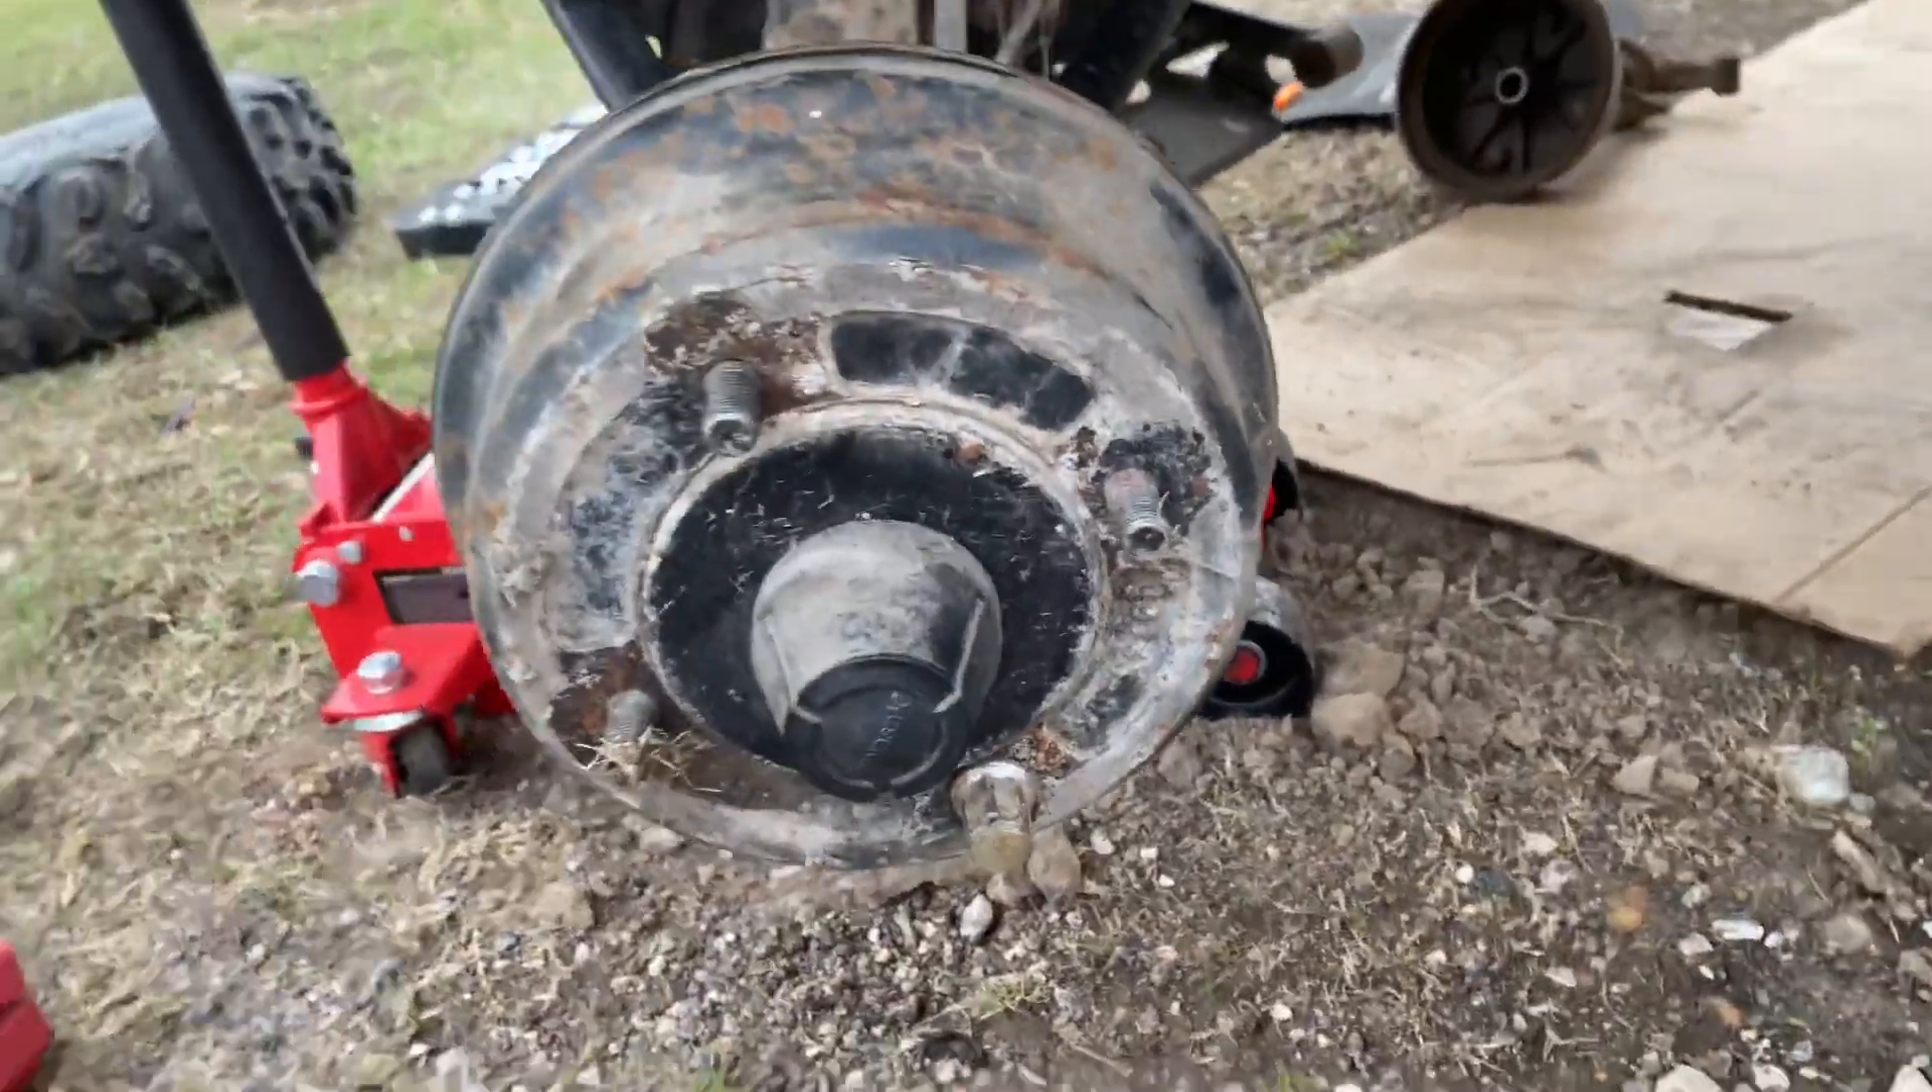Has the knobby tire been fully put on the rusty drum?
No.